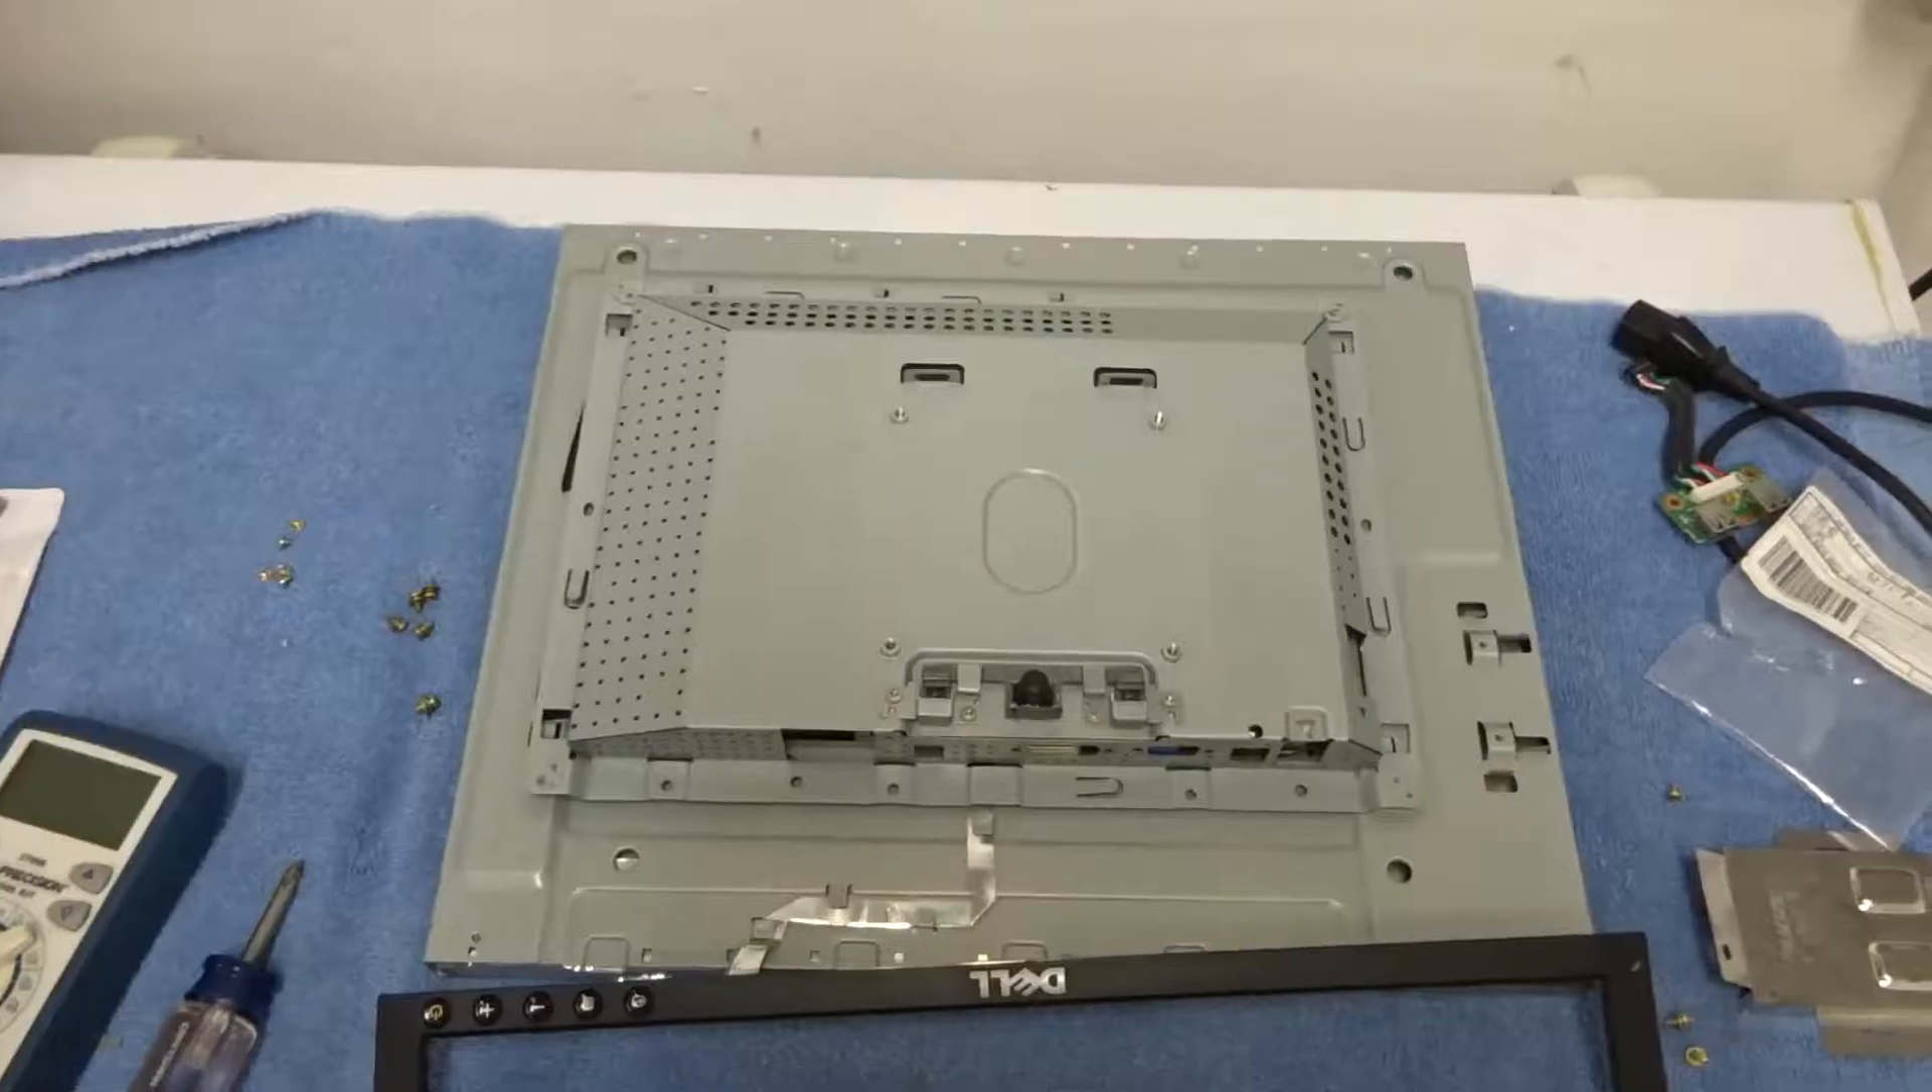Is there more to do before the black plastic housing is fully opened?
No.